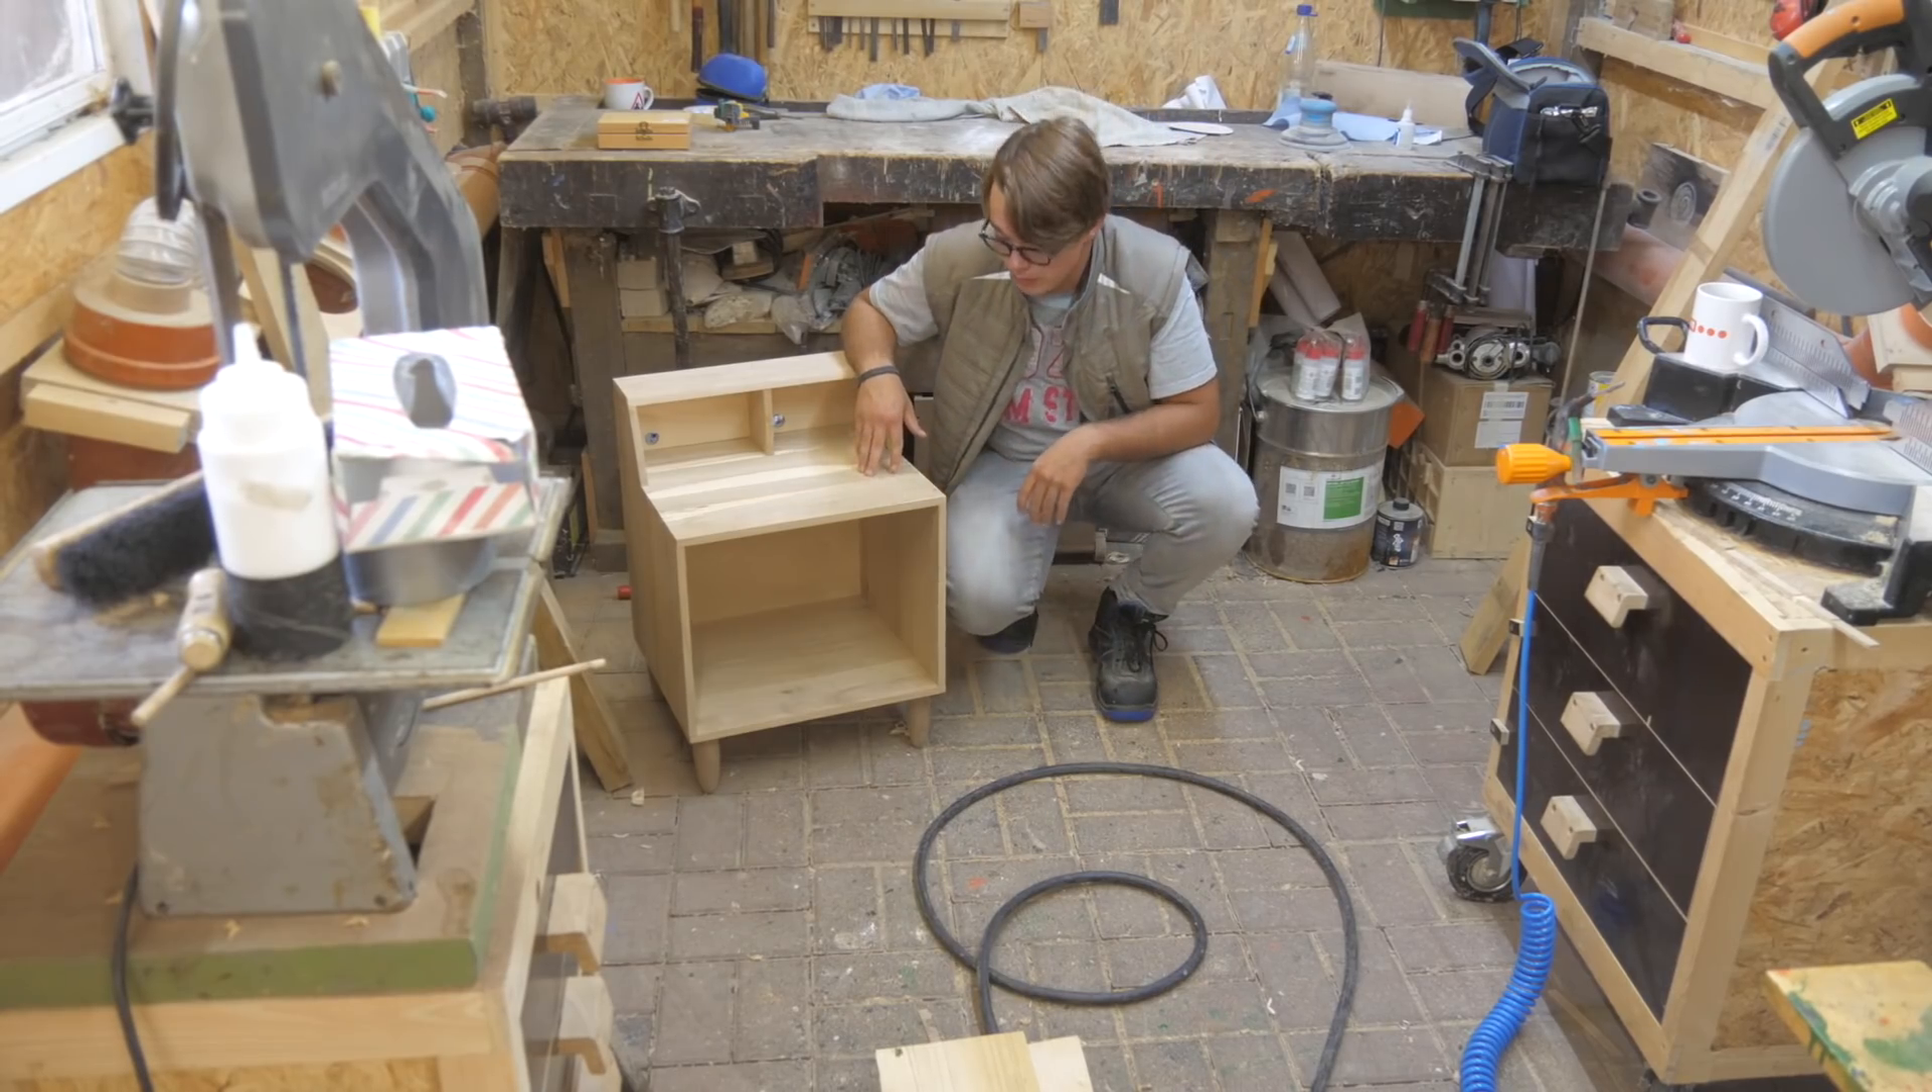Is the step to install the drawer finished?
No.